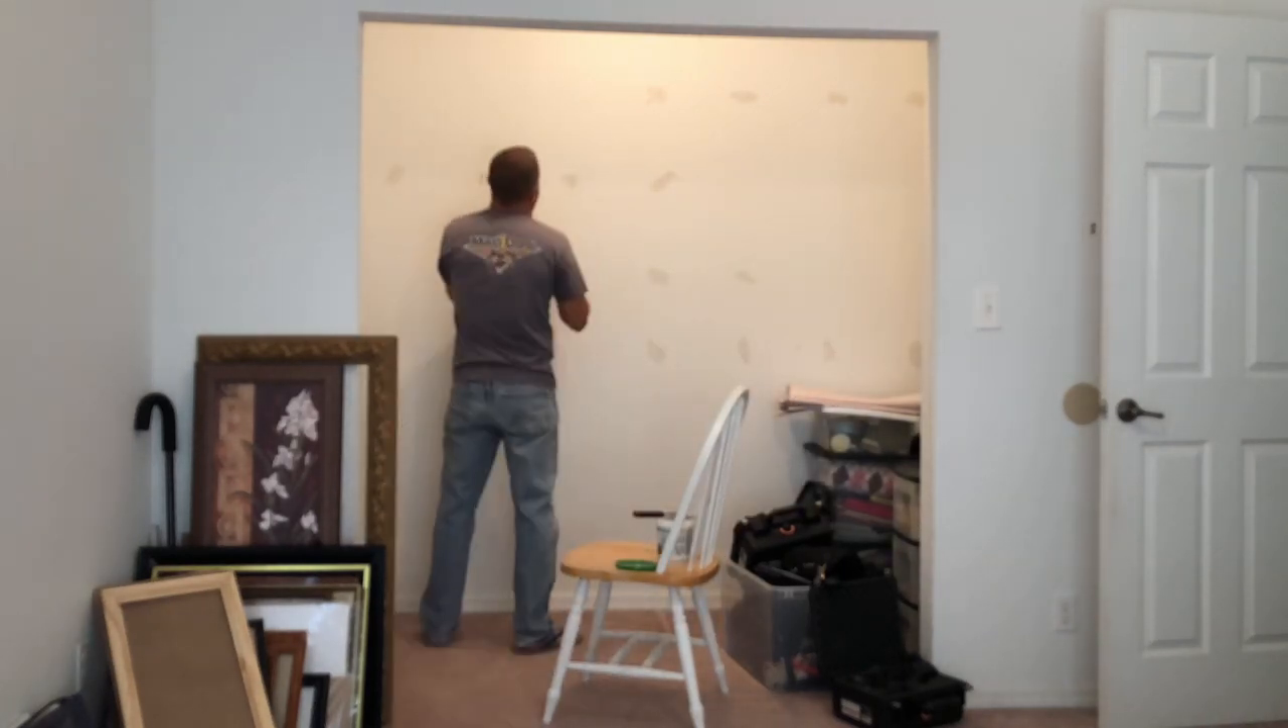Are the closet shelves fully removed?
Yes.